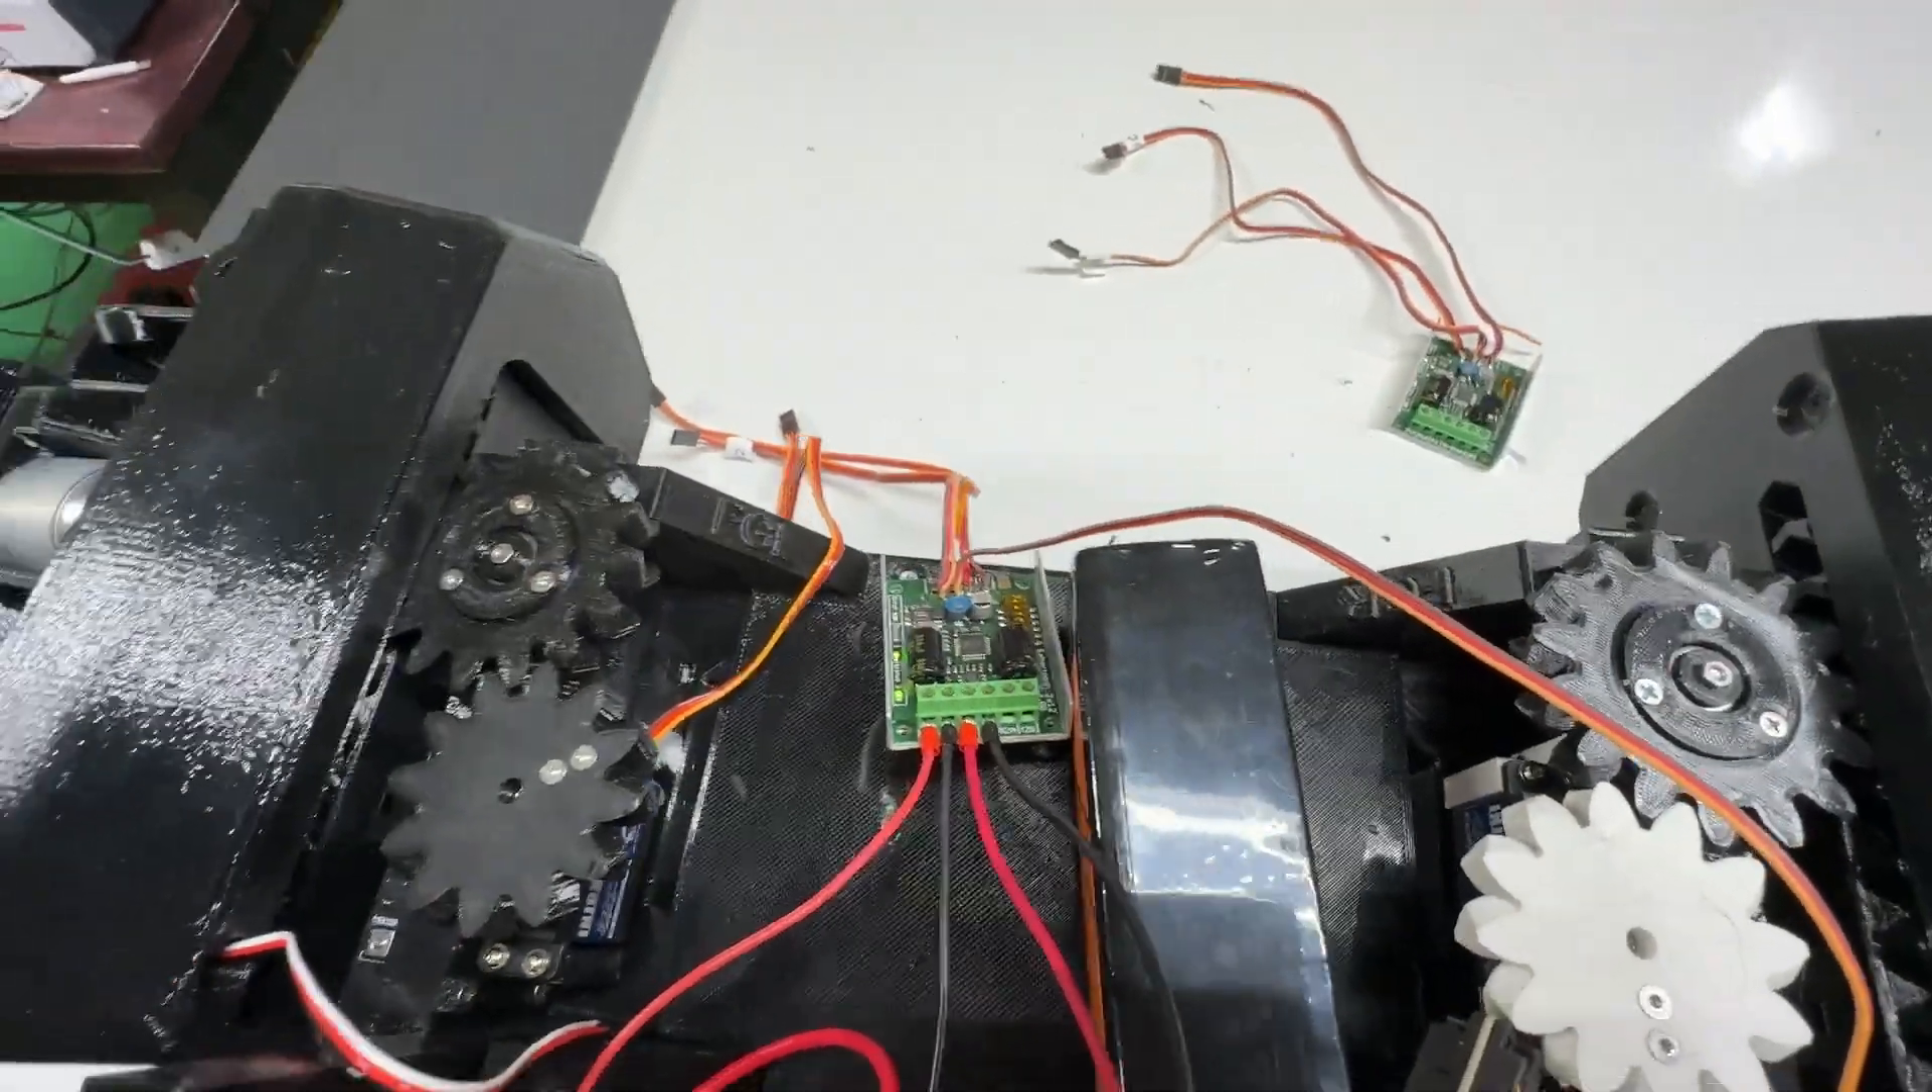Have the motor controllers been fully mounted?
No.